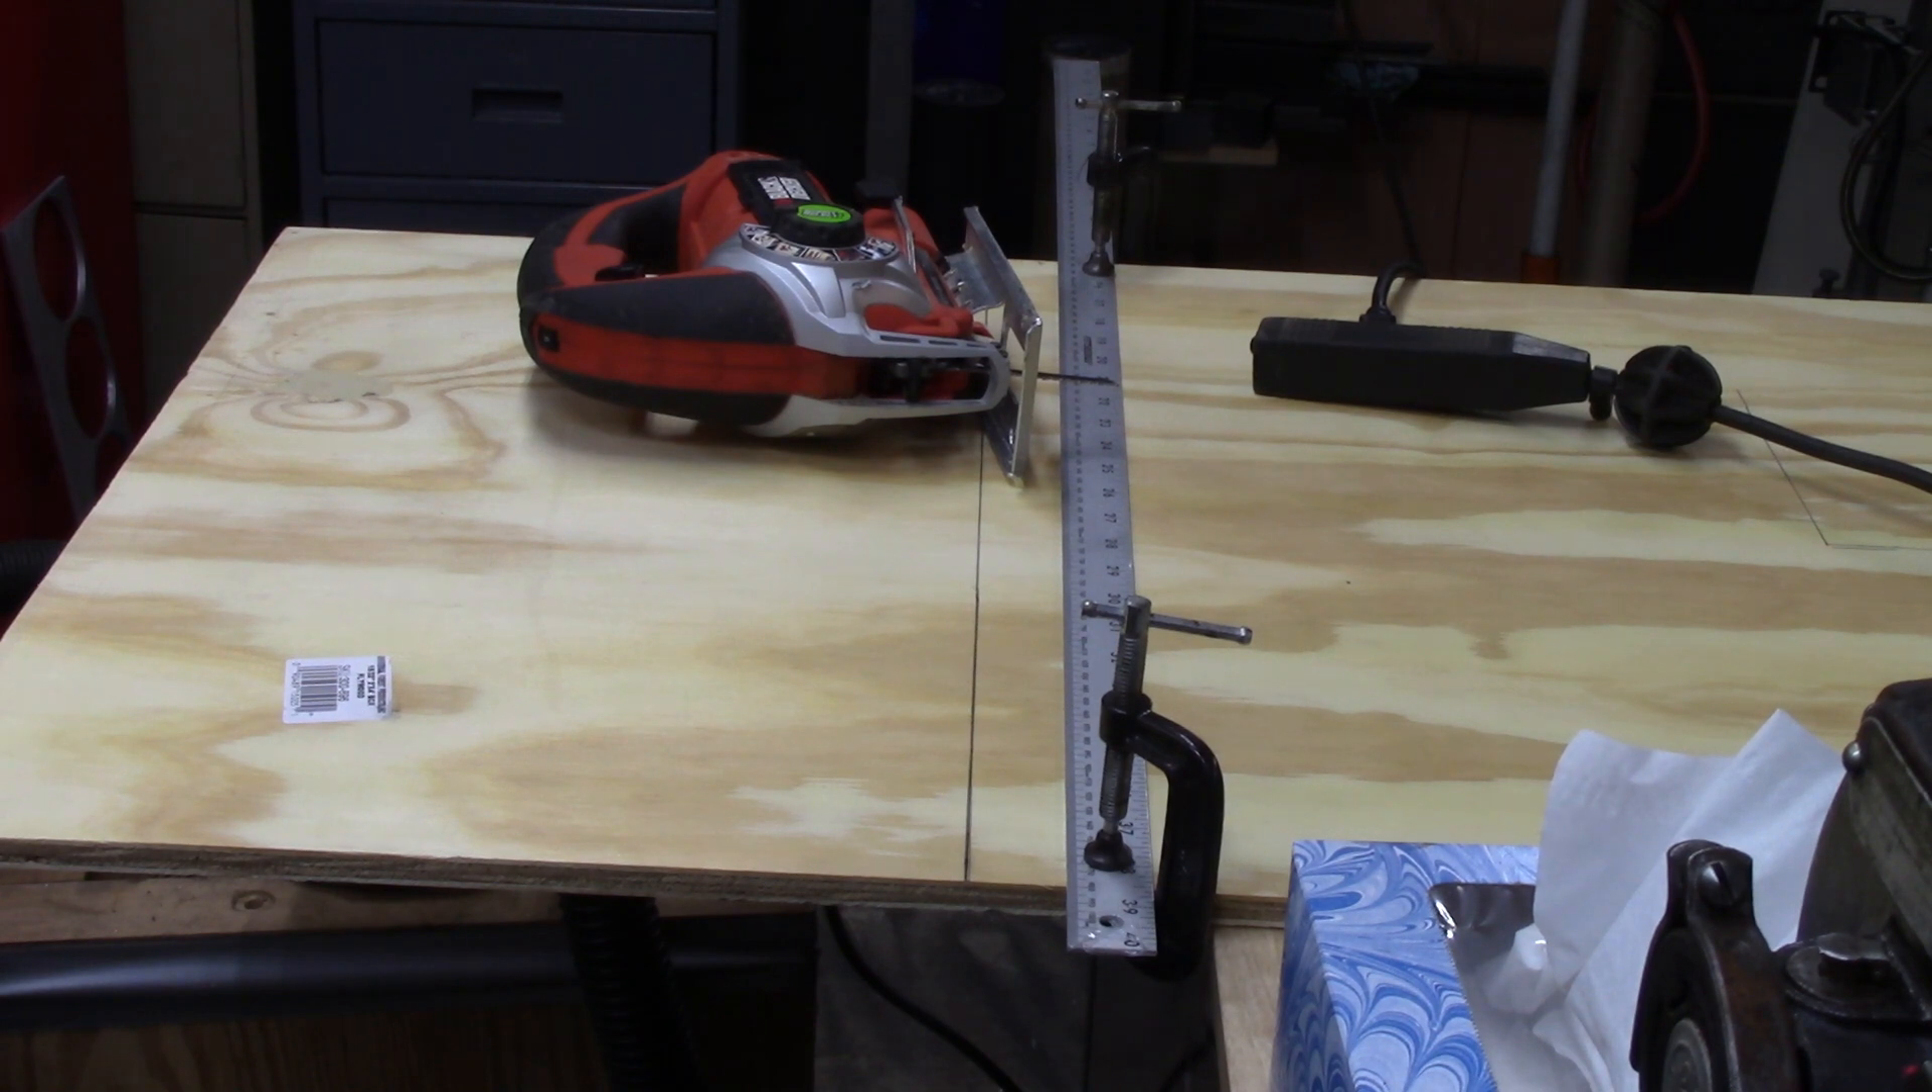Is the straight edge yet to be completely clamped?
No.